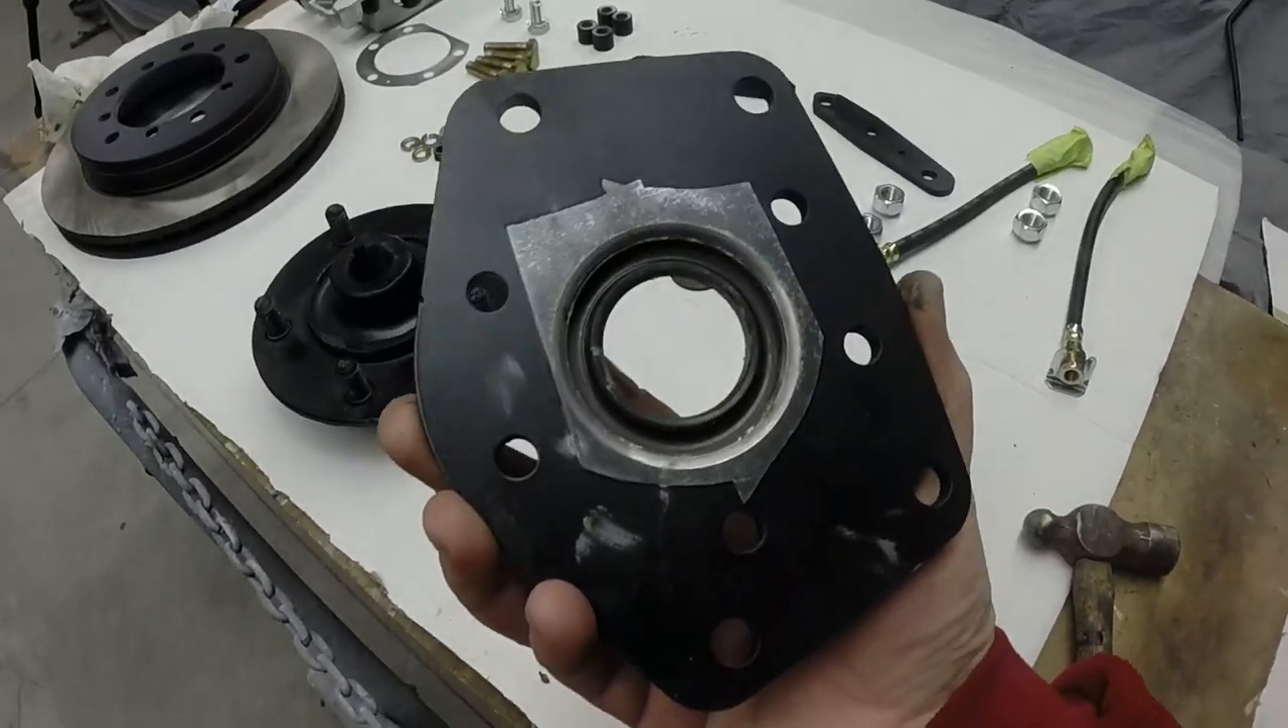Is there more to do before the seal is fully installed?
No.